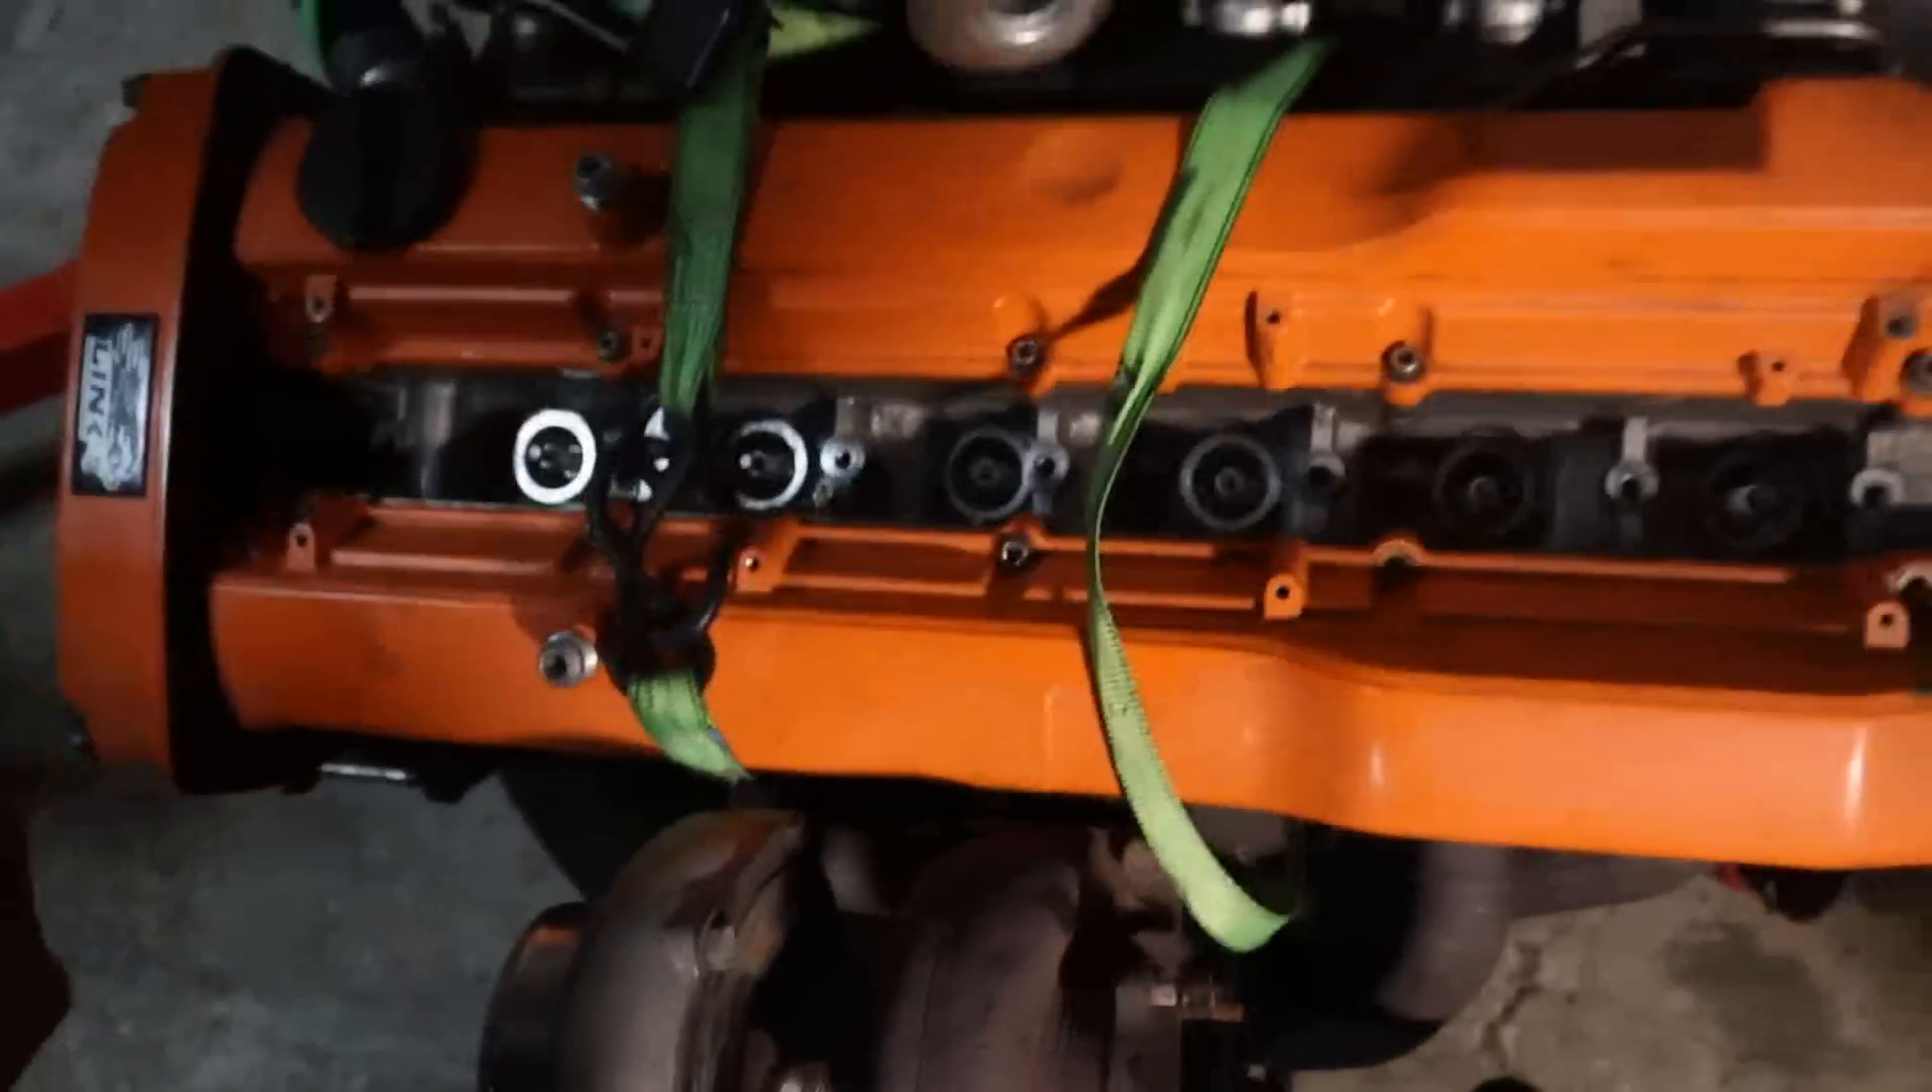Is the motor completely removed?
Yes.